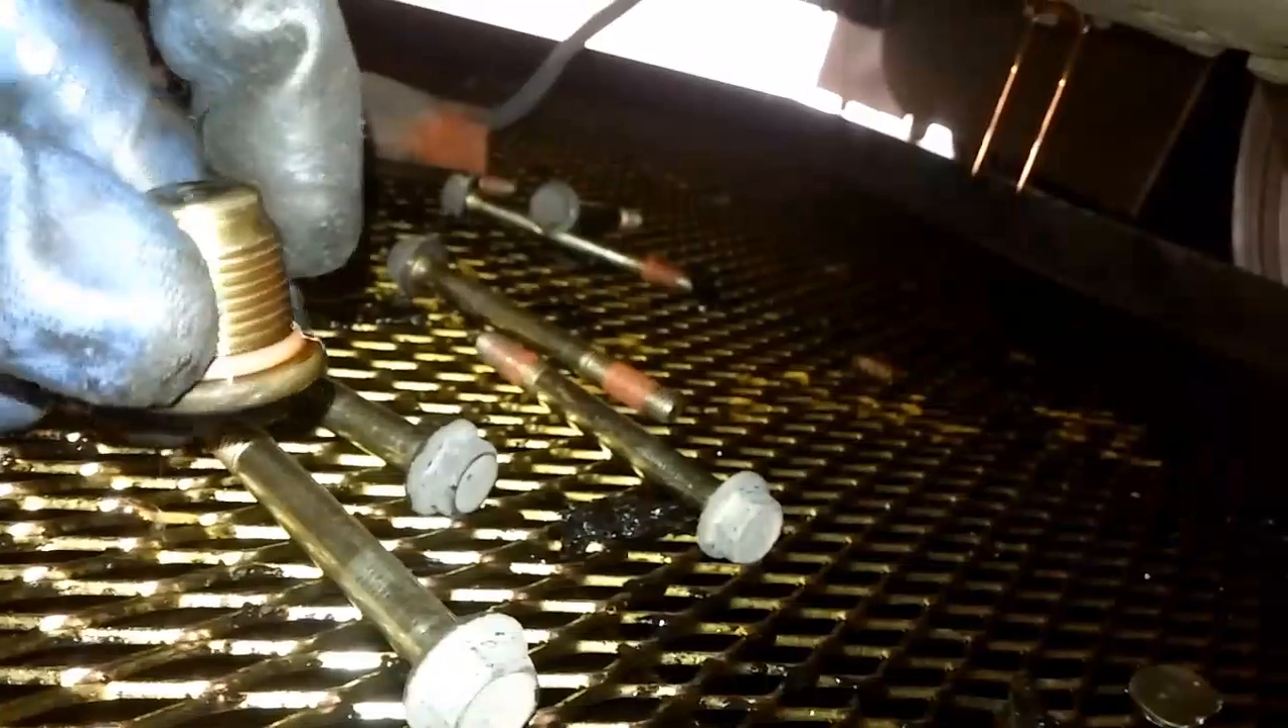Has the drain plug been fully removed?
Yes.